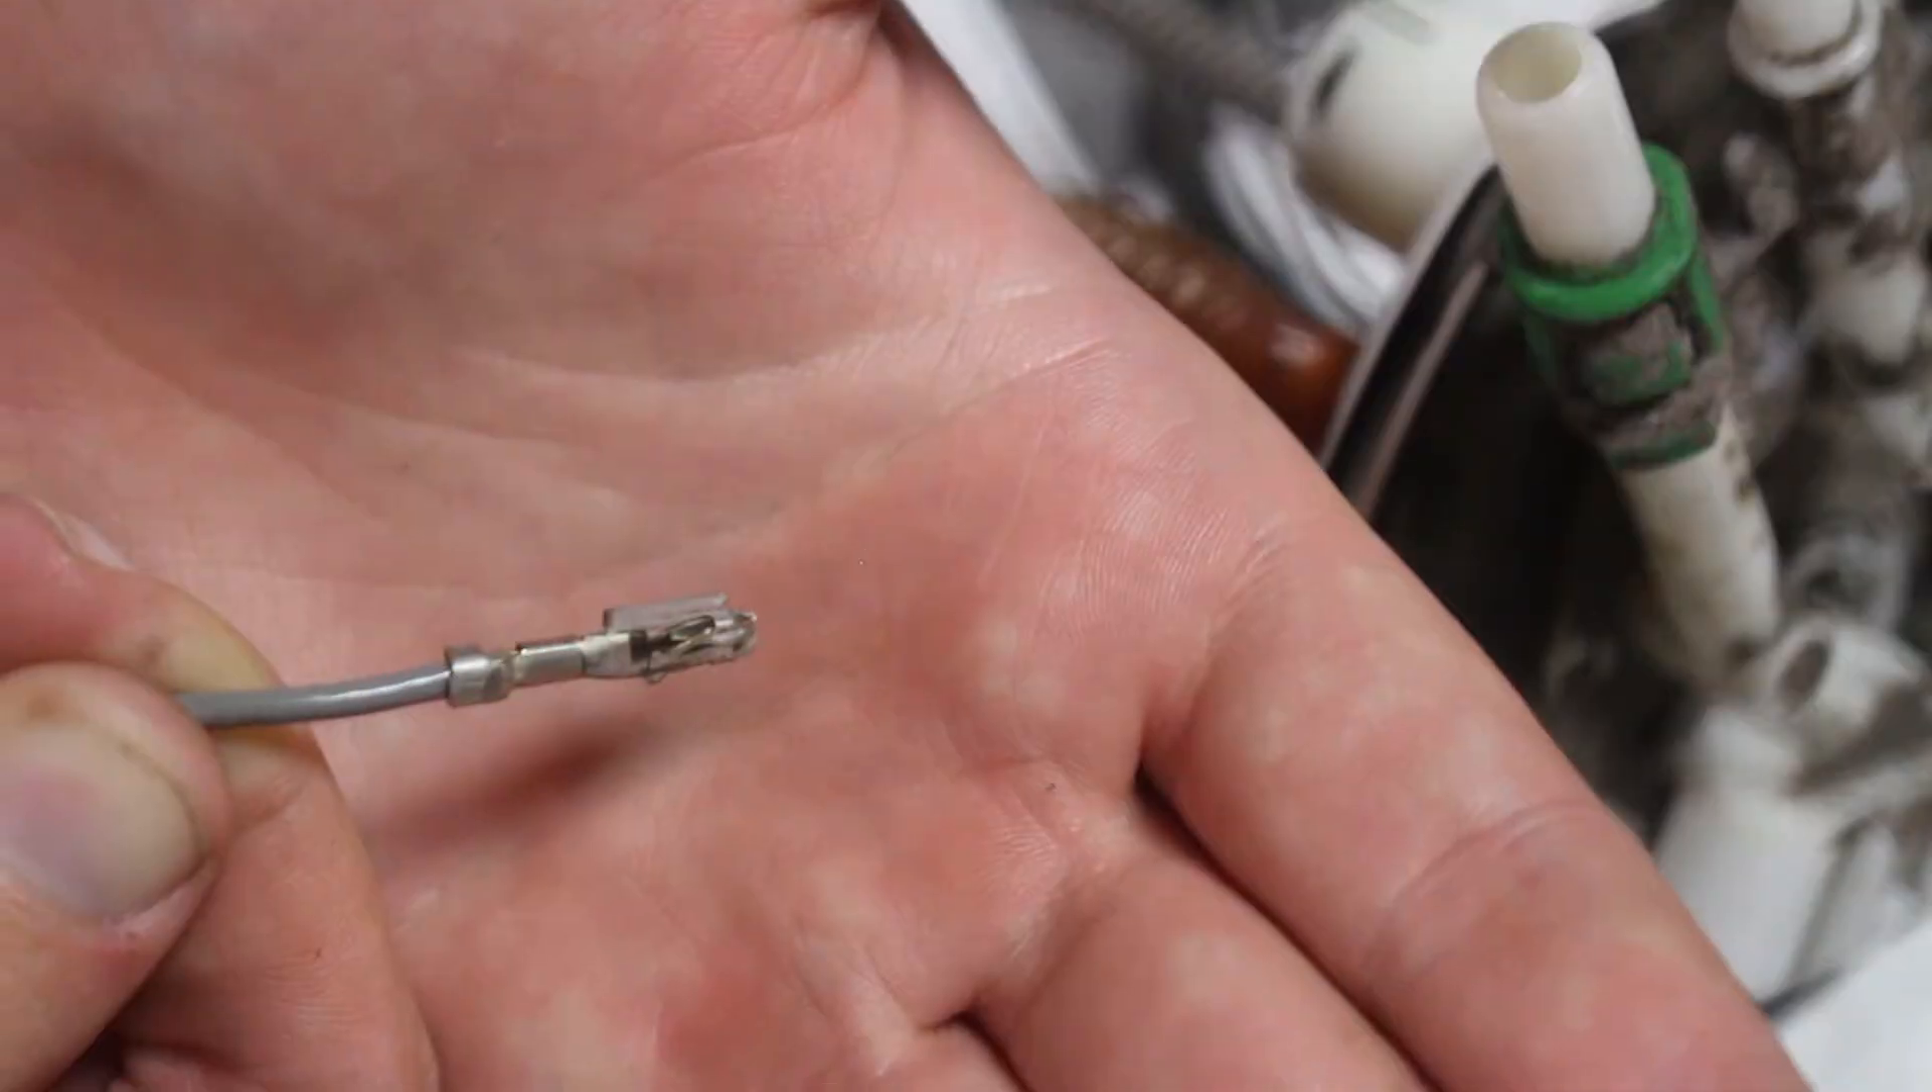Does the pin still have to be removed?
No.